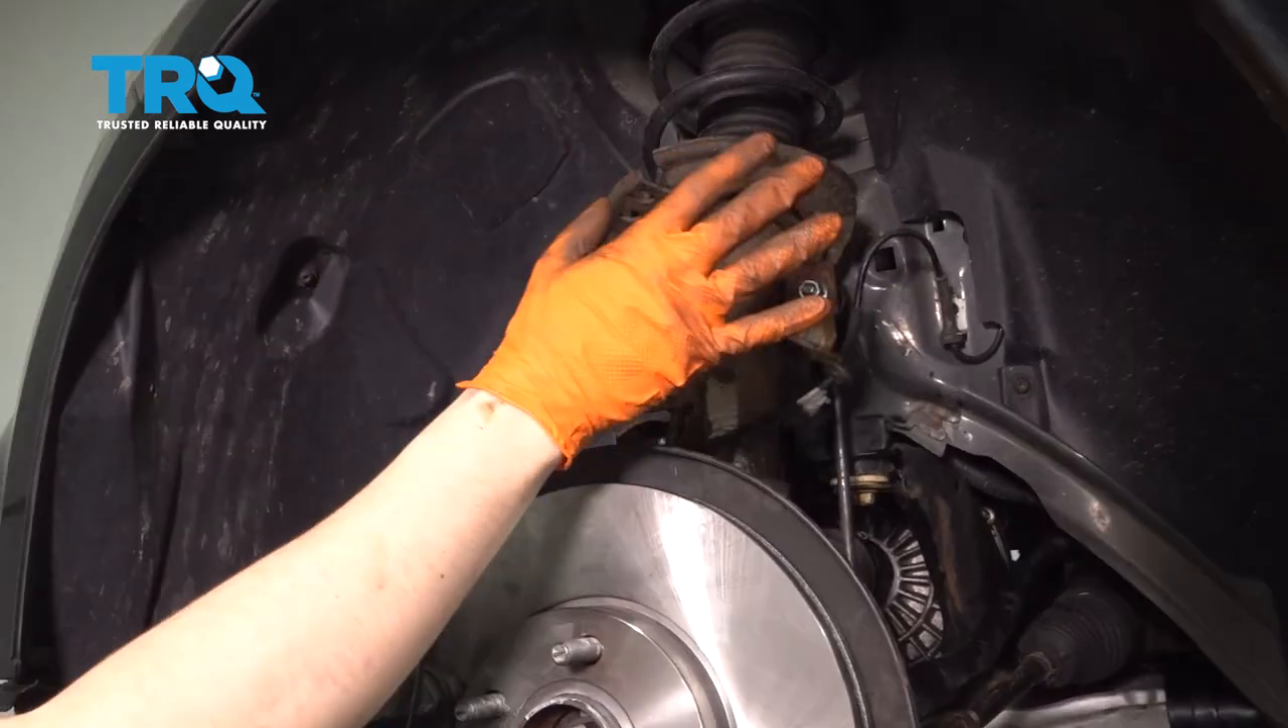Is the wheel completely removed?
Yes.